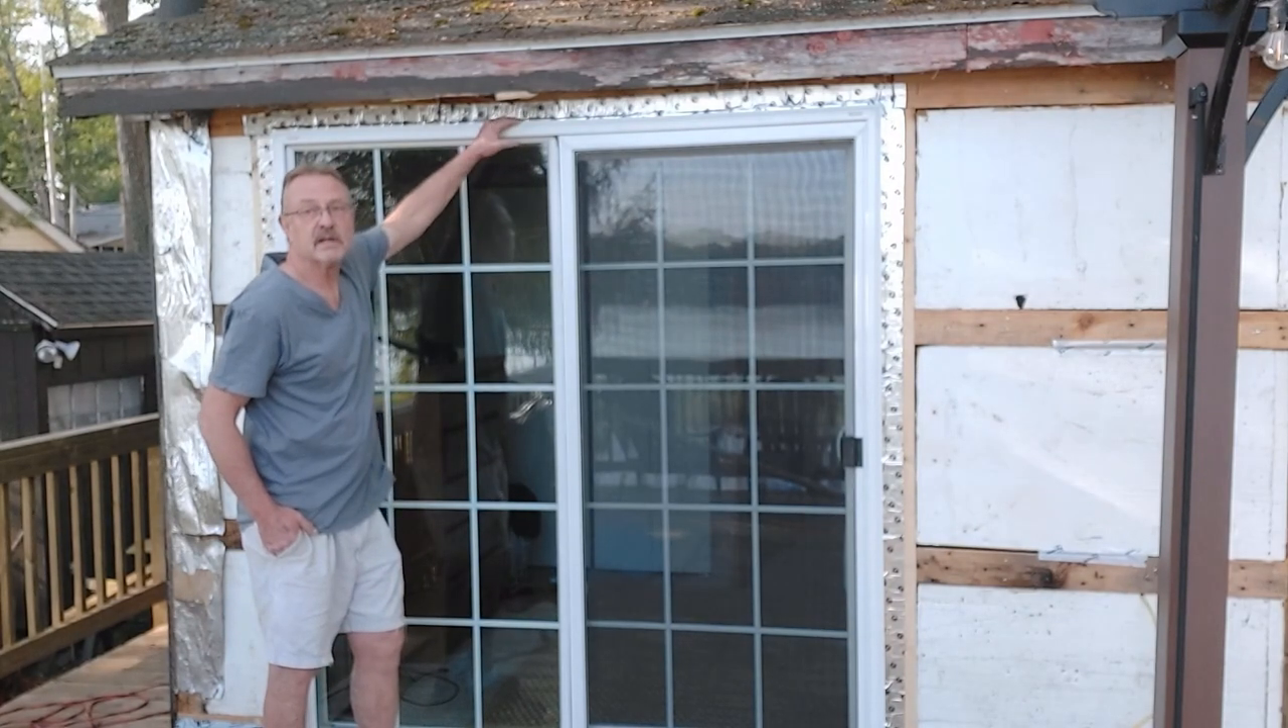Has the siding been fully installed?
No.